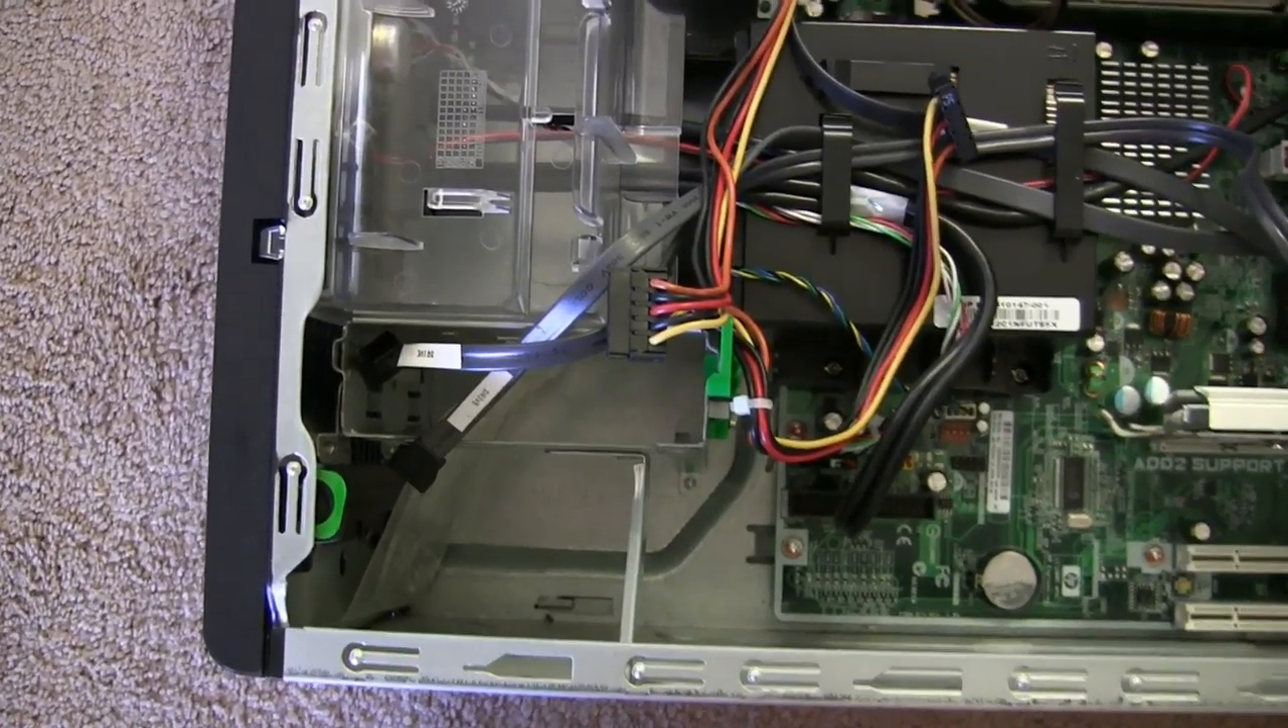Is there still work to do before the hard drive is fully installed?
Yes.